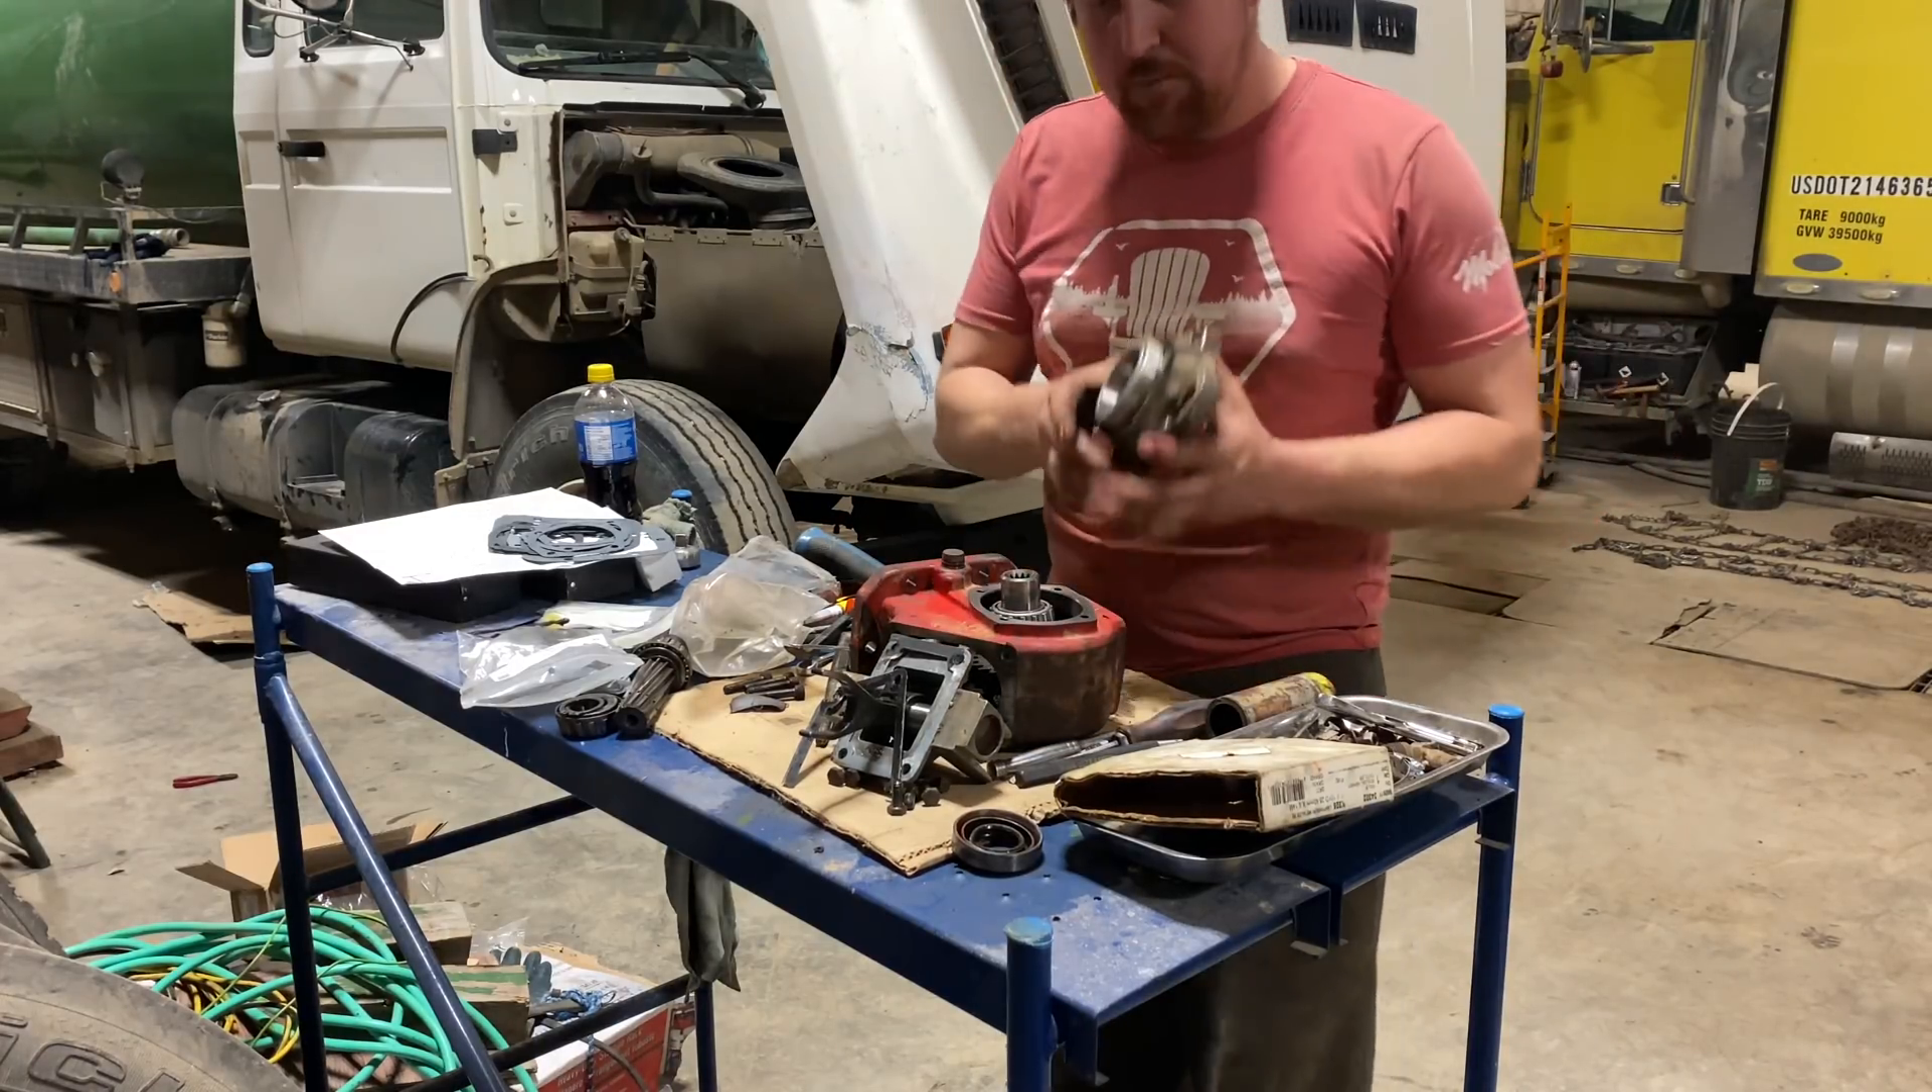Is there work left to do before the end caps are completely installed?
Yes.